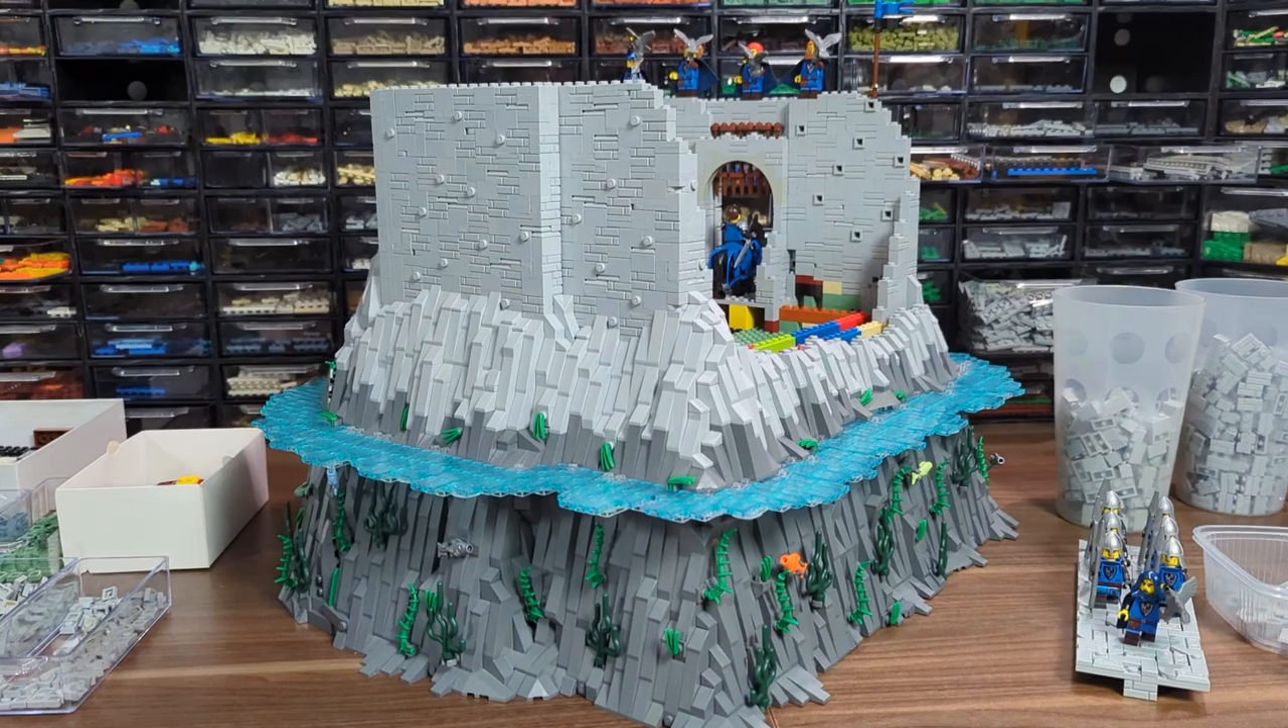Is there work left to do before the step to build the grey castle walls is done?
Yes.